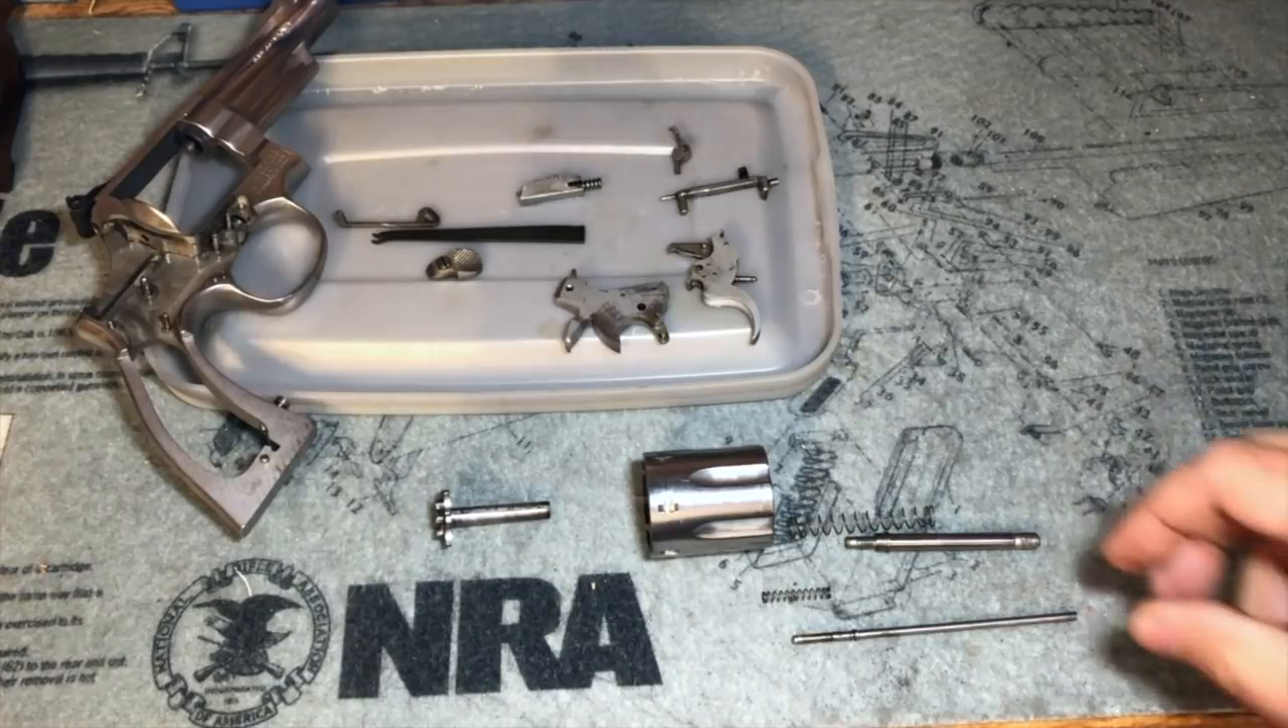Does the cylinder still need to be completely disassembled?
No.